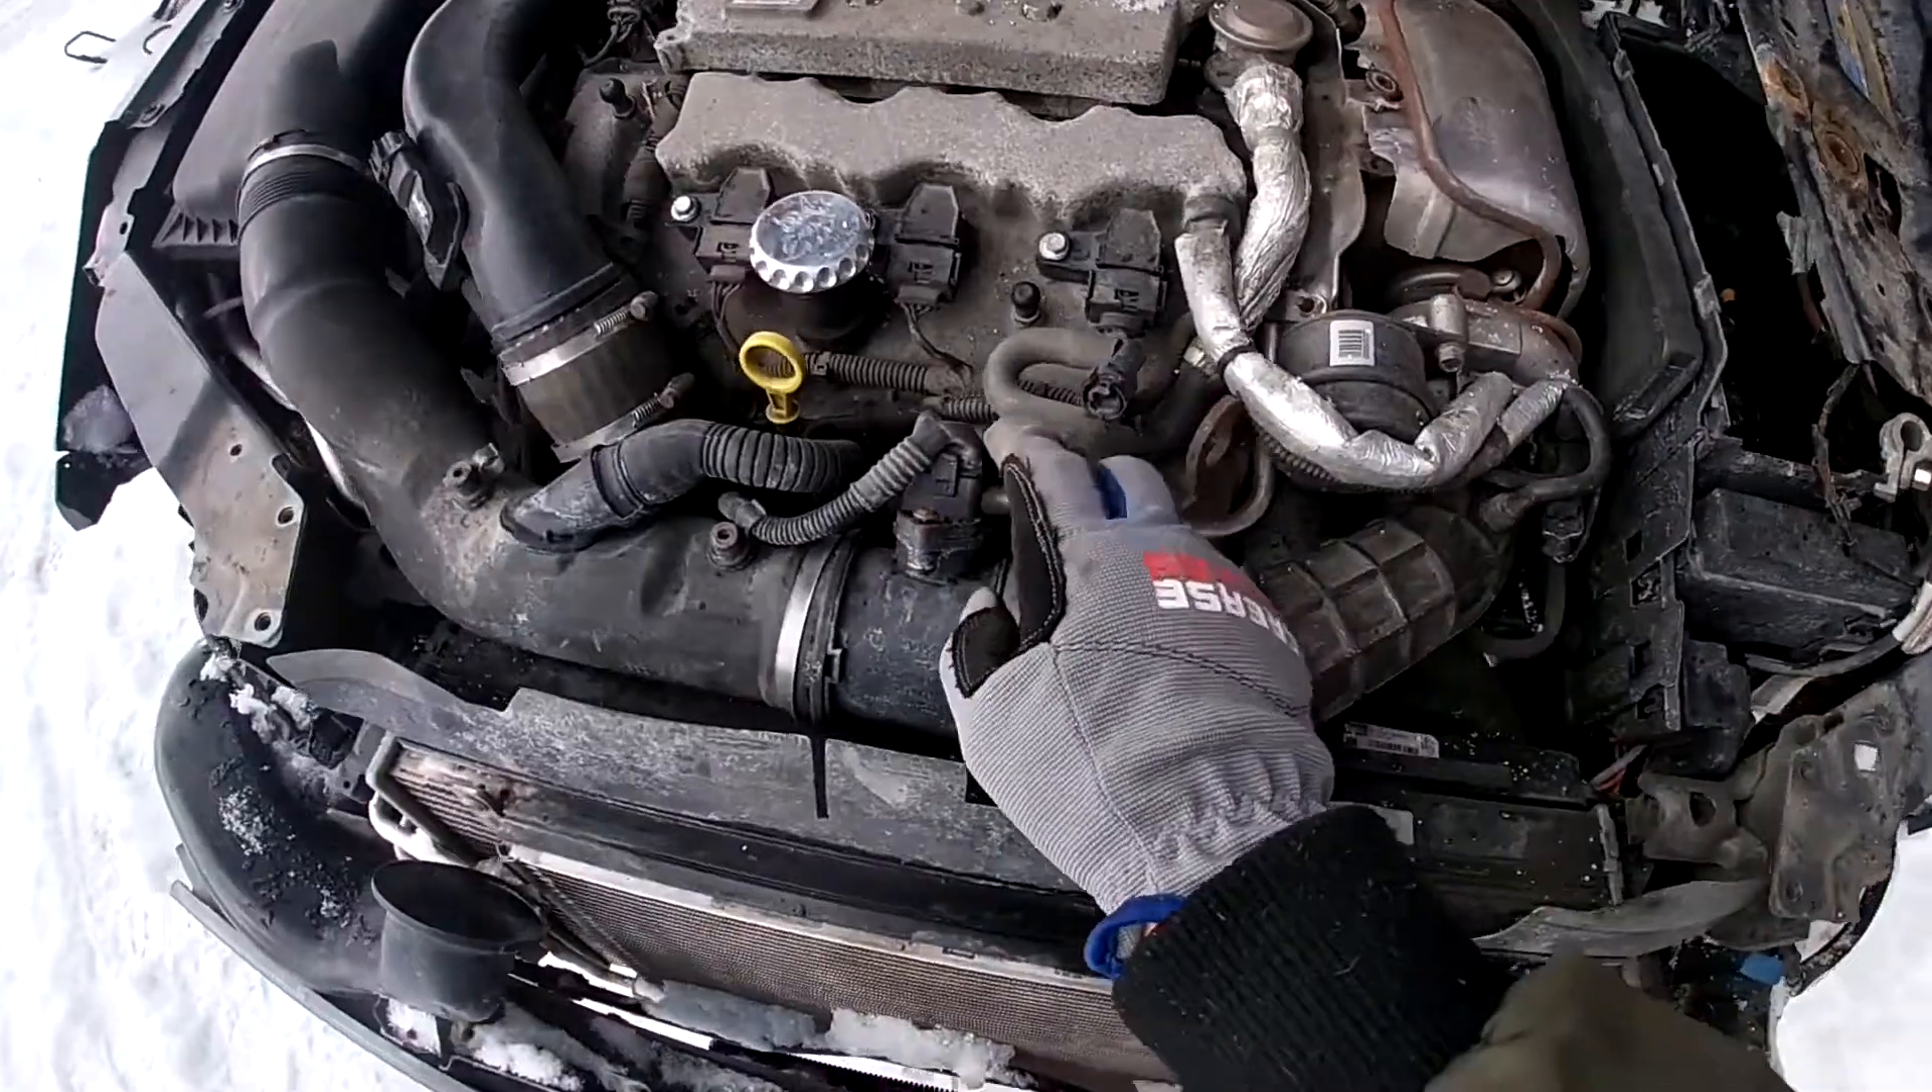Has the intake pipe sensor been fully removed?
No.